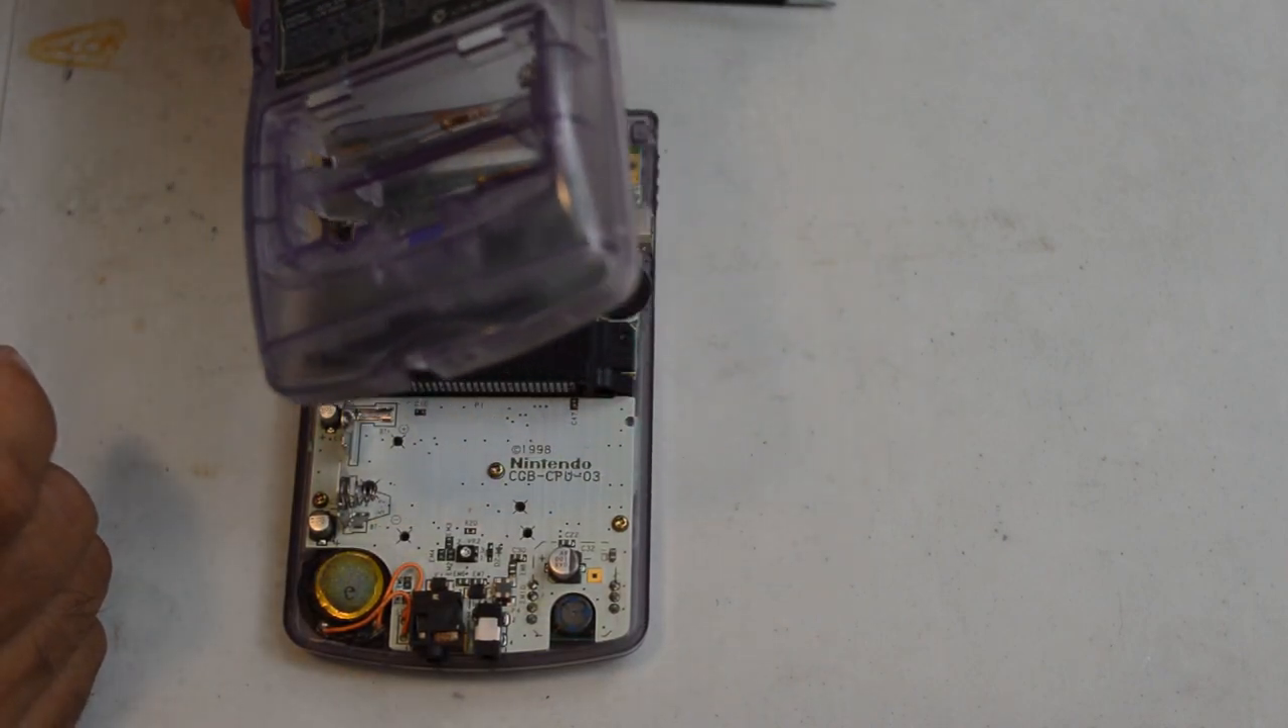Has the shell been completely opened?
Yes.